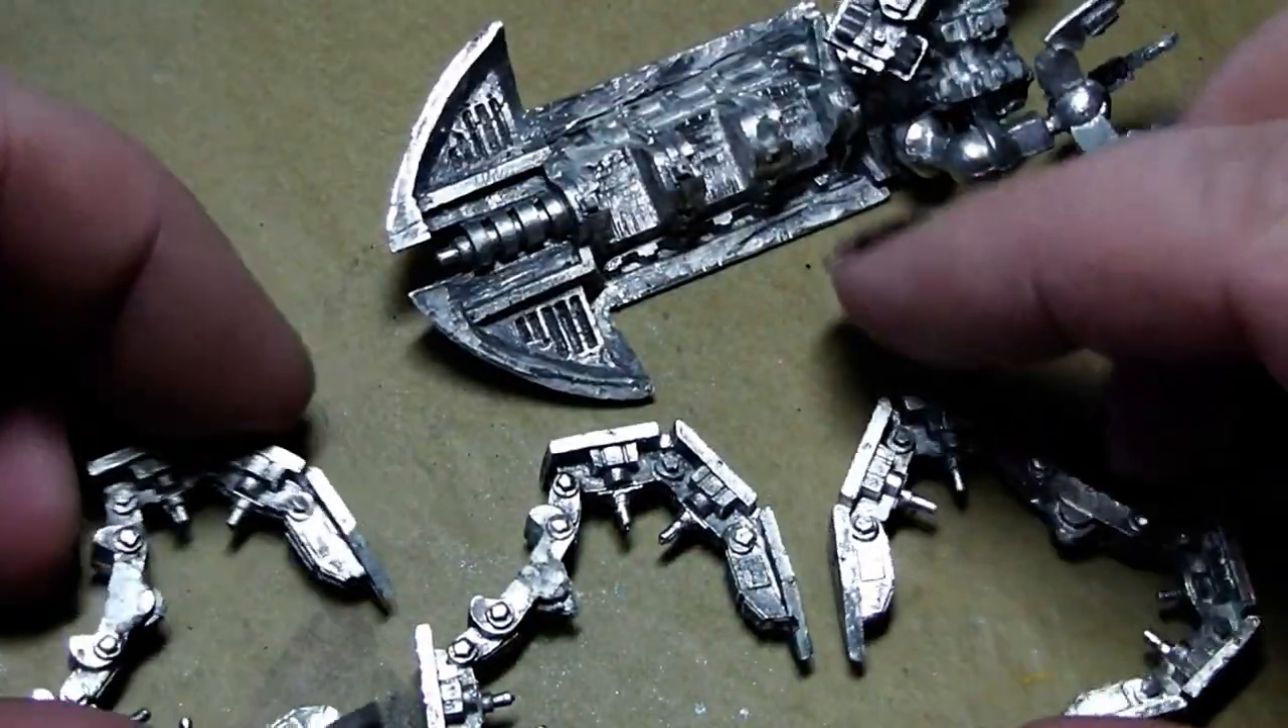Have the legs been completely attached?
No.